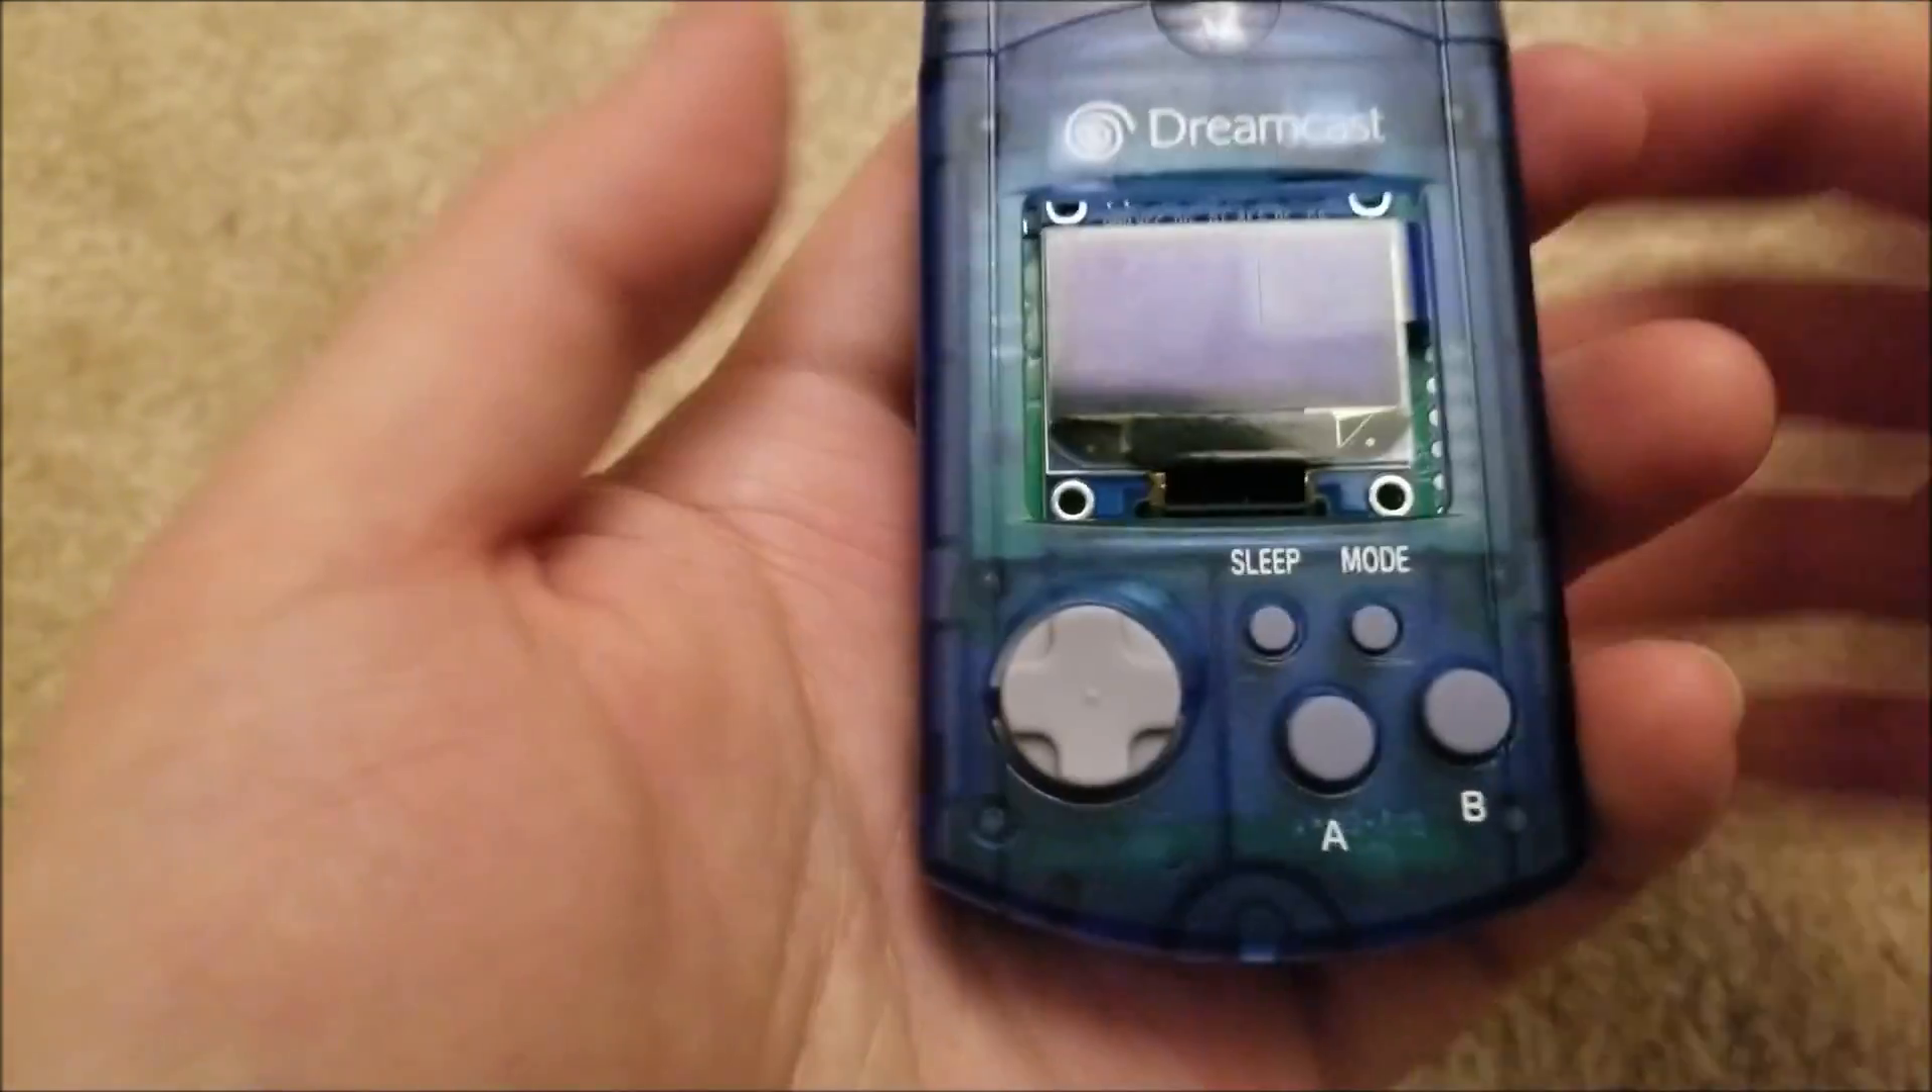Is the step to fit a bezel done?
No.